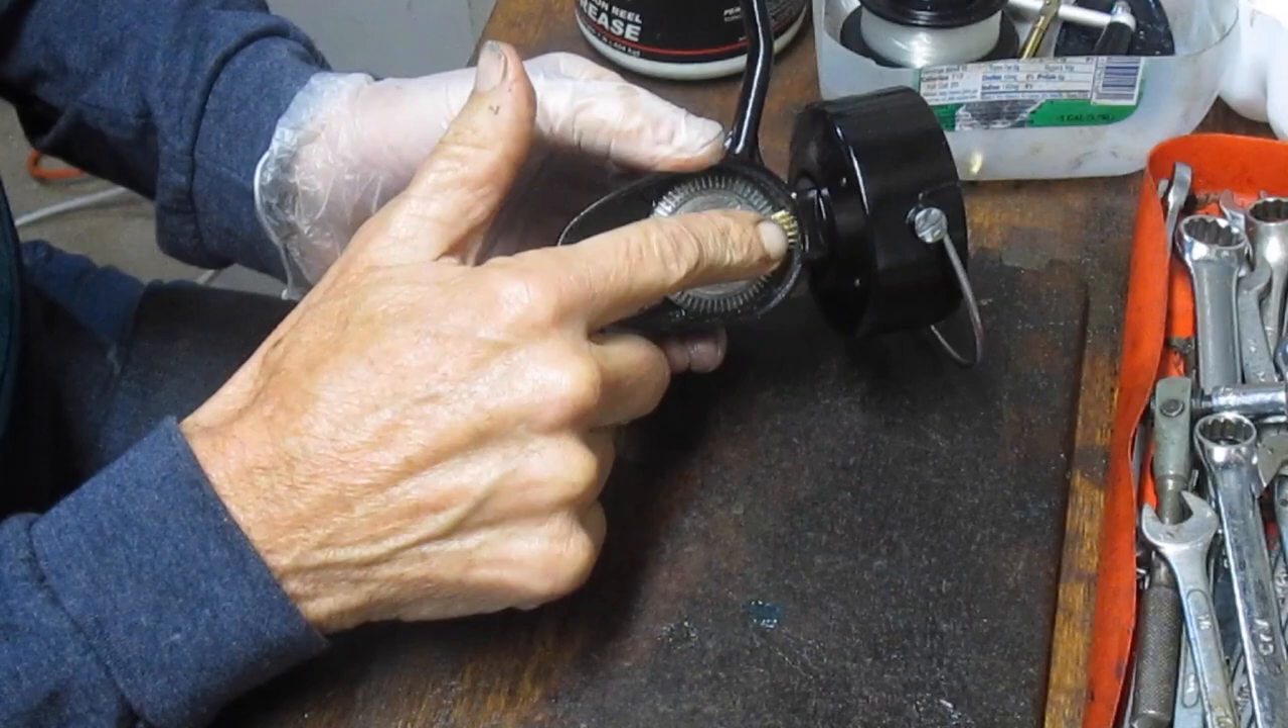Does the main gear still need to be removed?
Yes.